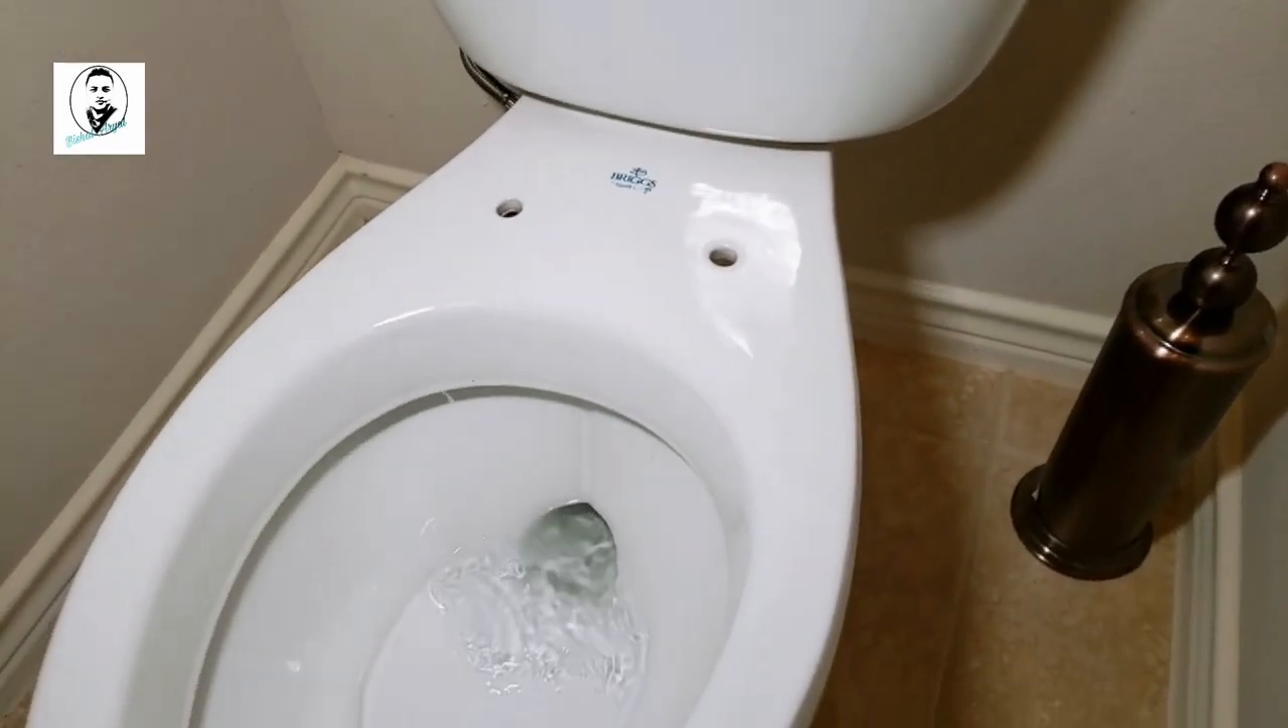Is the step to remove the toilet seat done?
Yes.